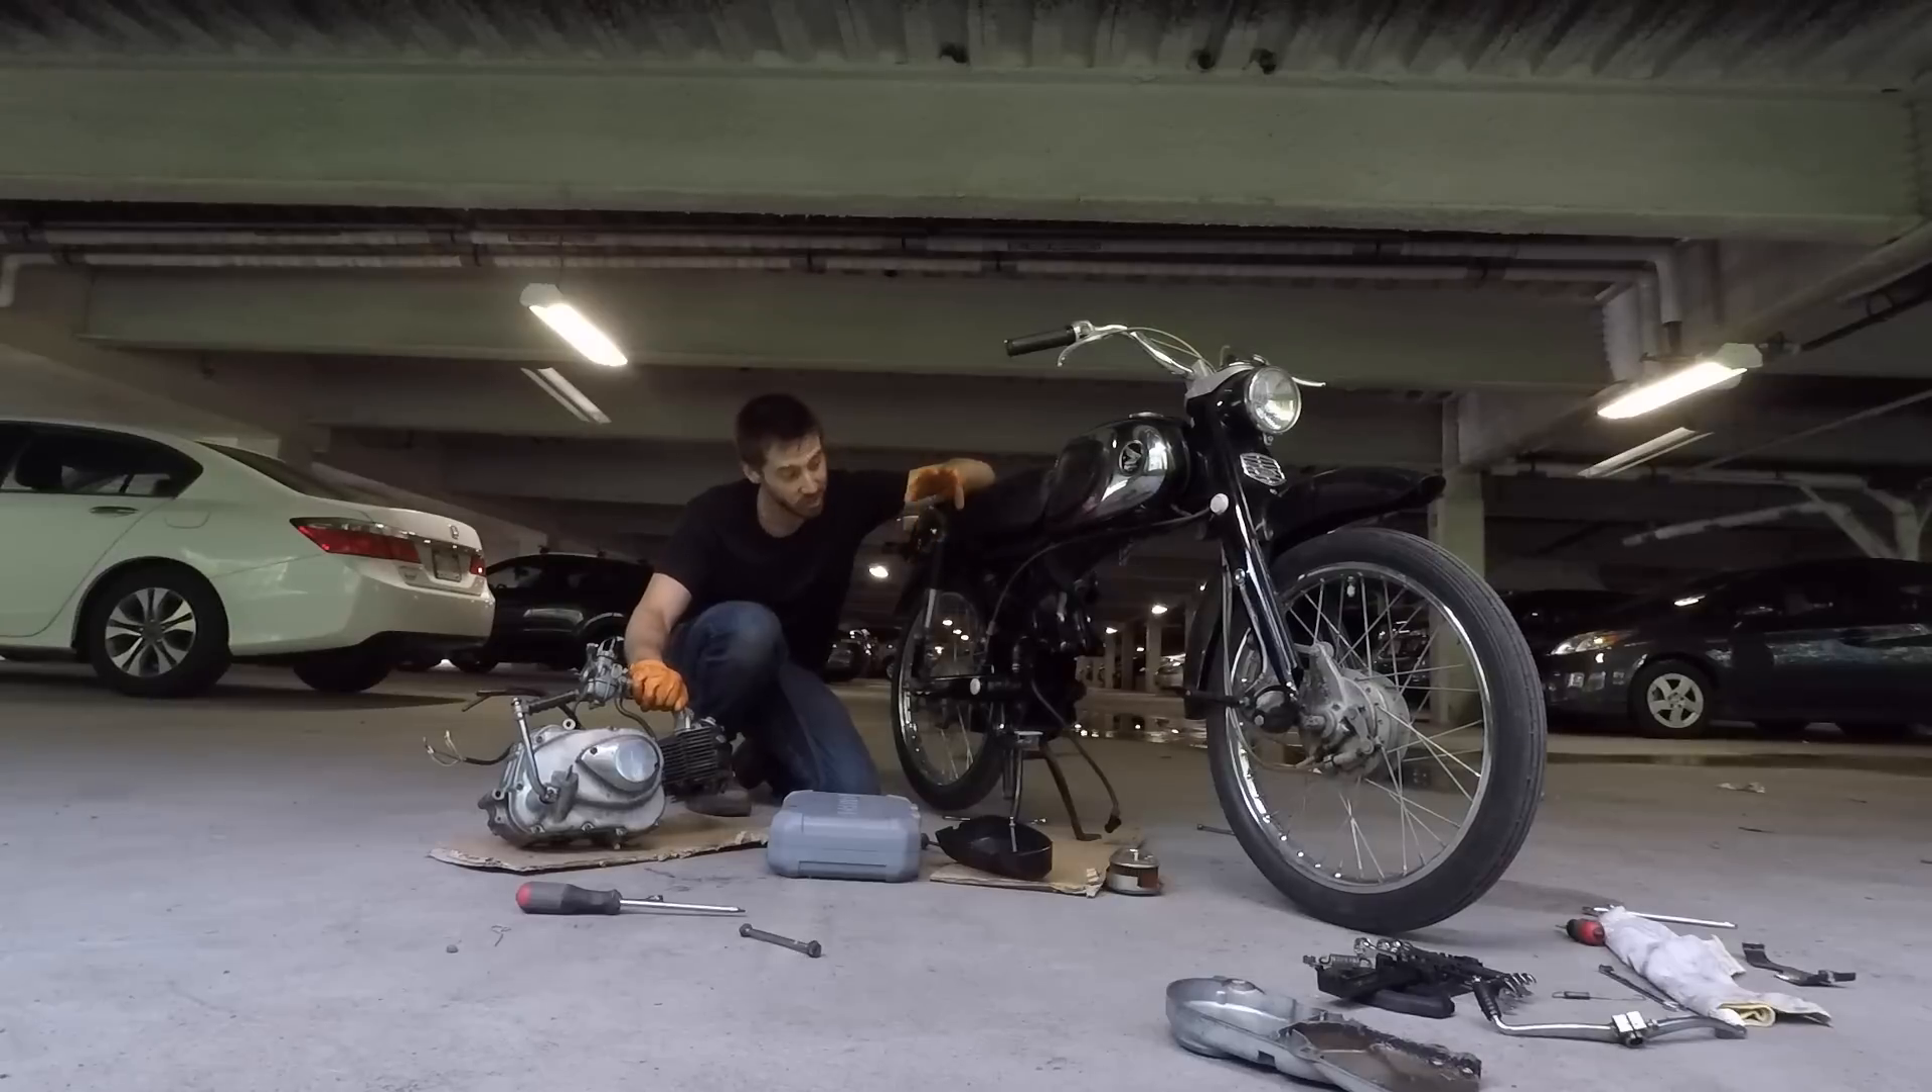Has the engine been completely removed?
Yes.